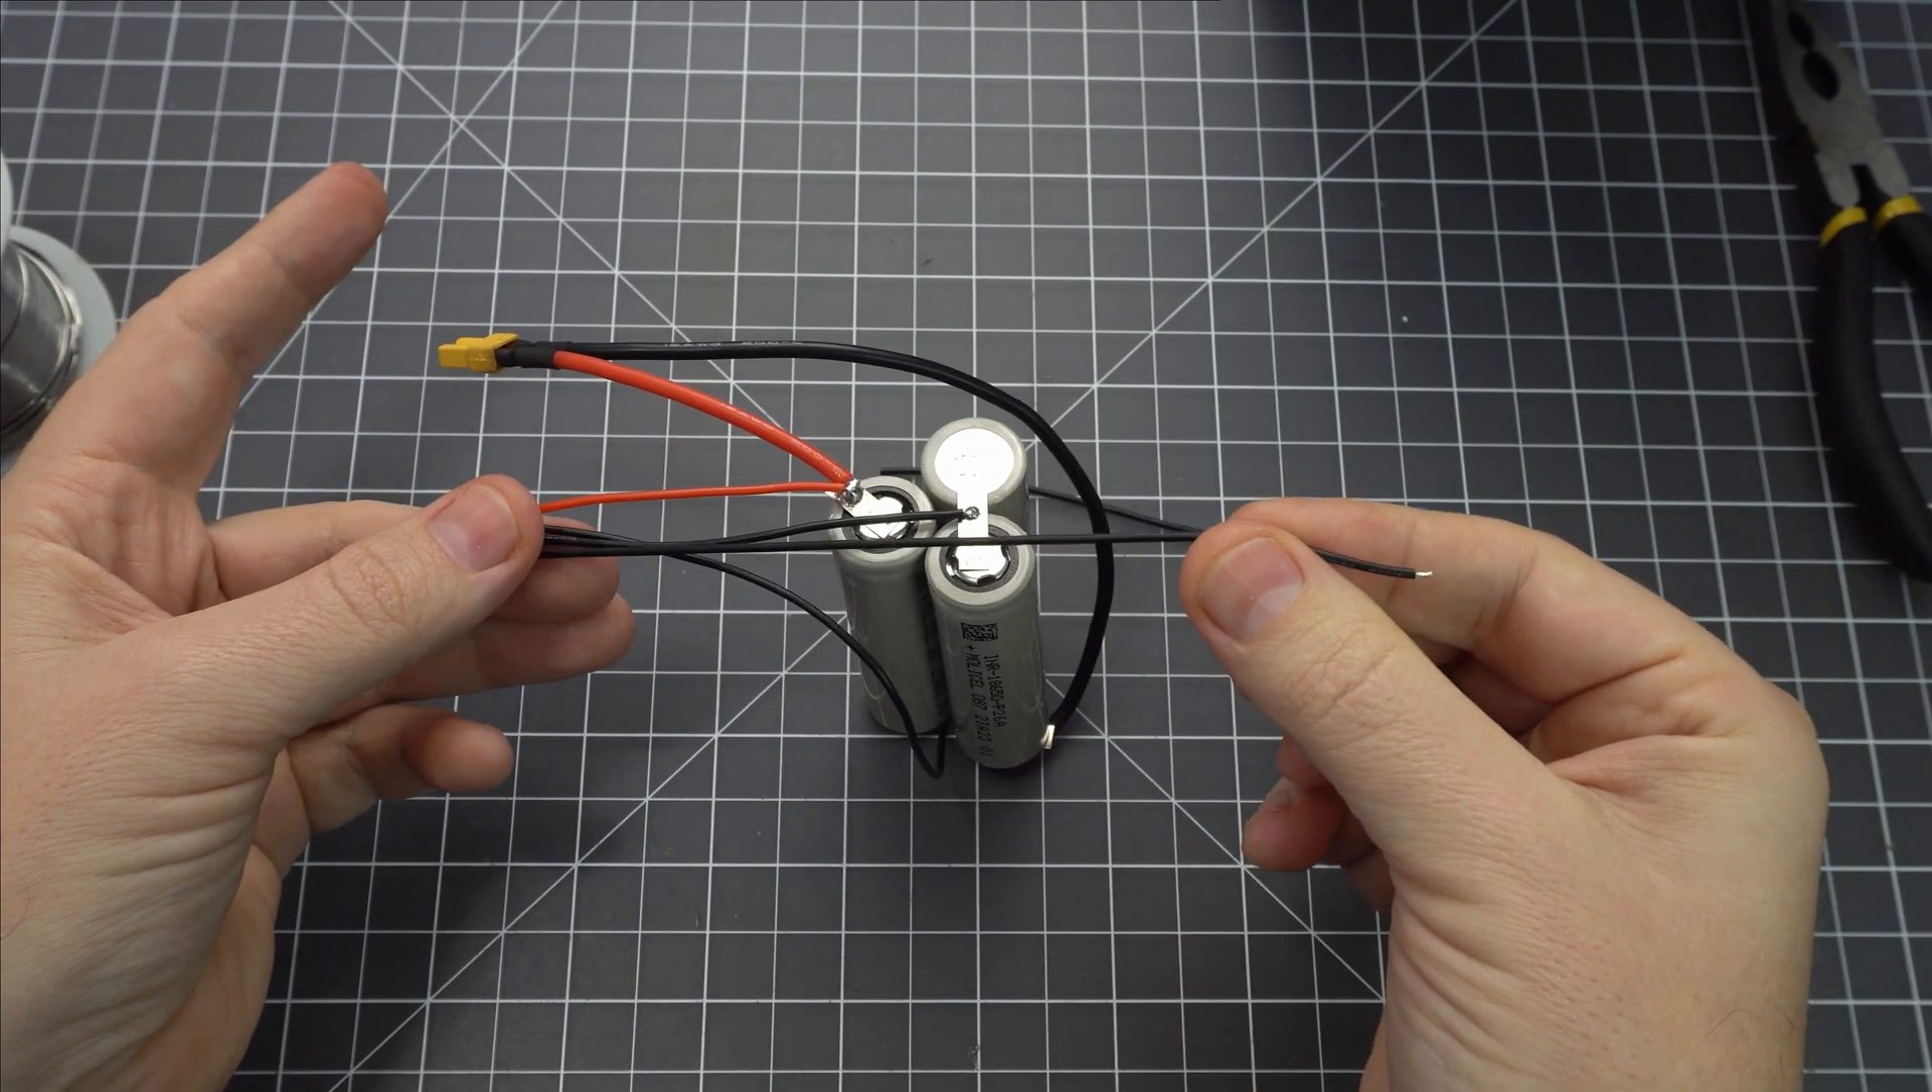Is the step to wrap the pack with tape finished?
No.